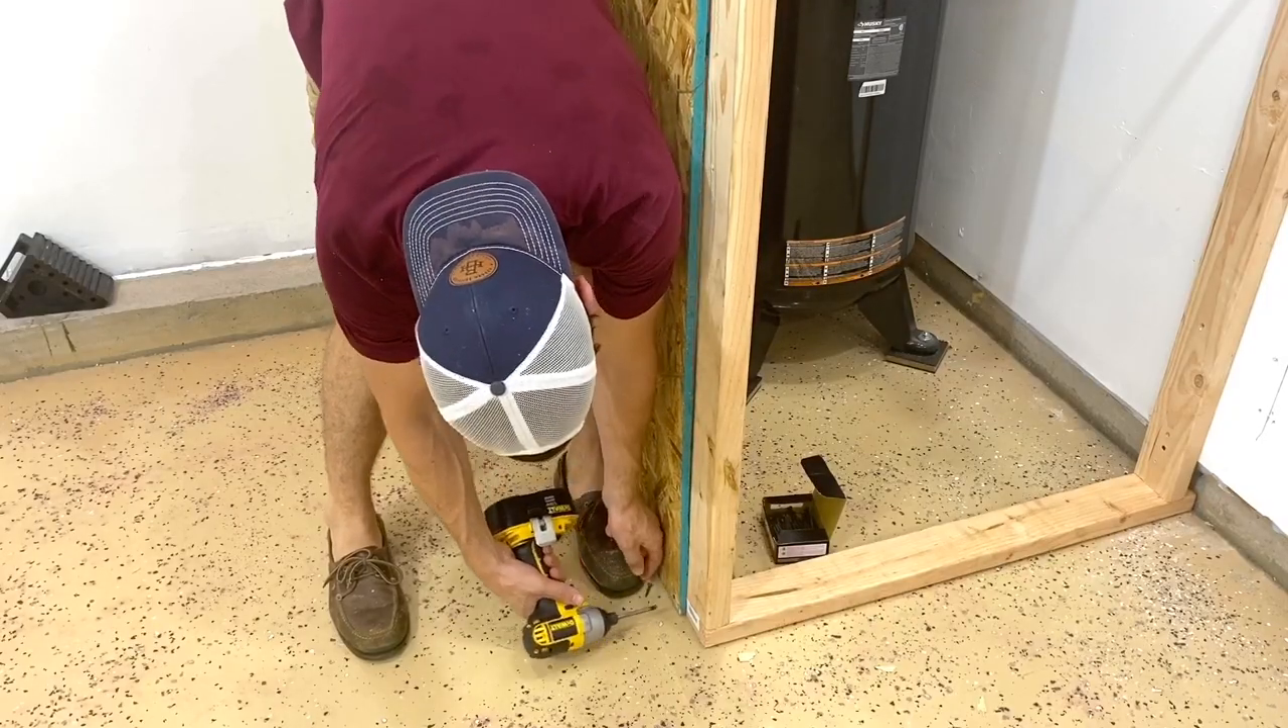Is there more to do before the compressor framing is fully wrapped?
Yes.